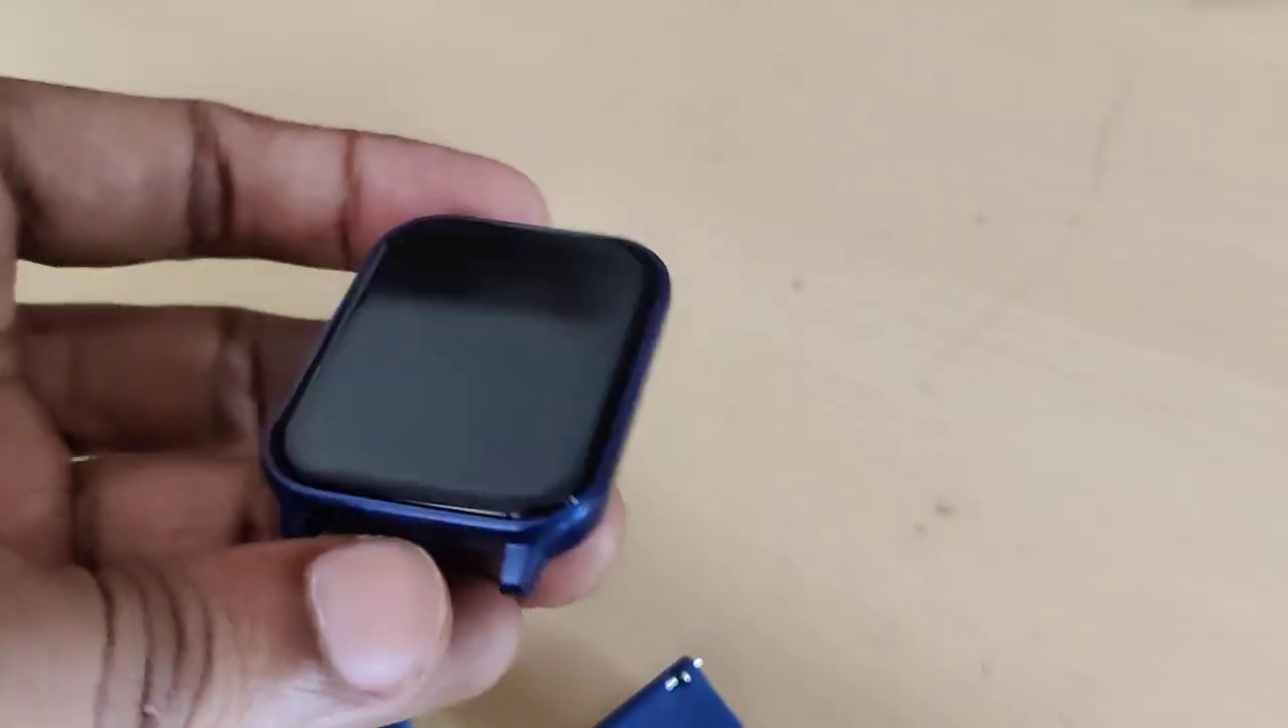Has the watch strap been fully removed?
Yes.